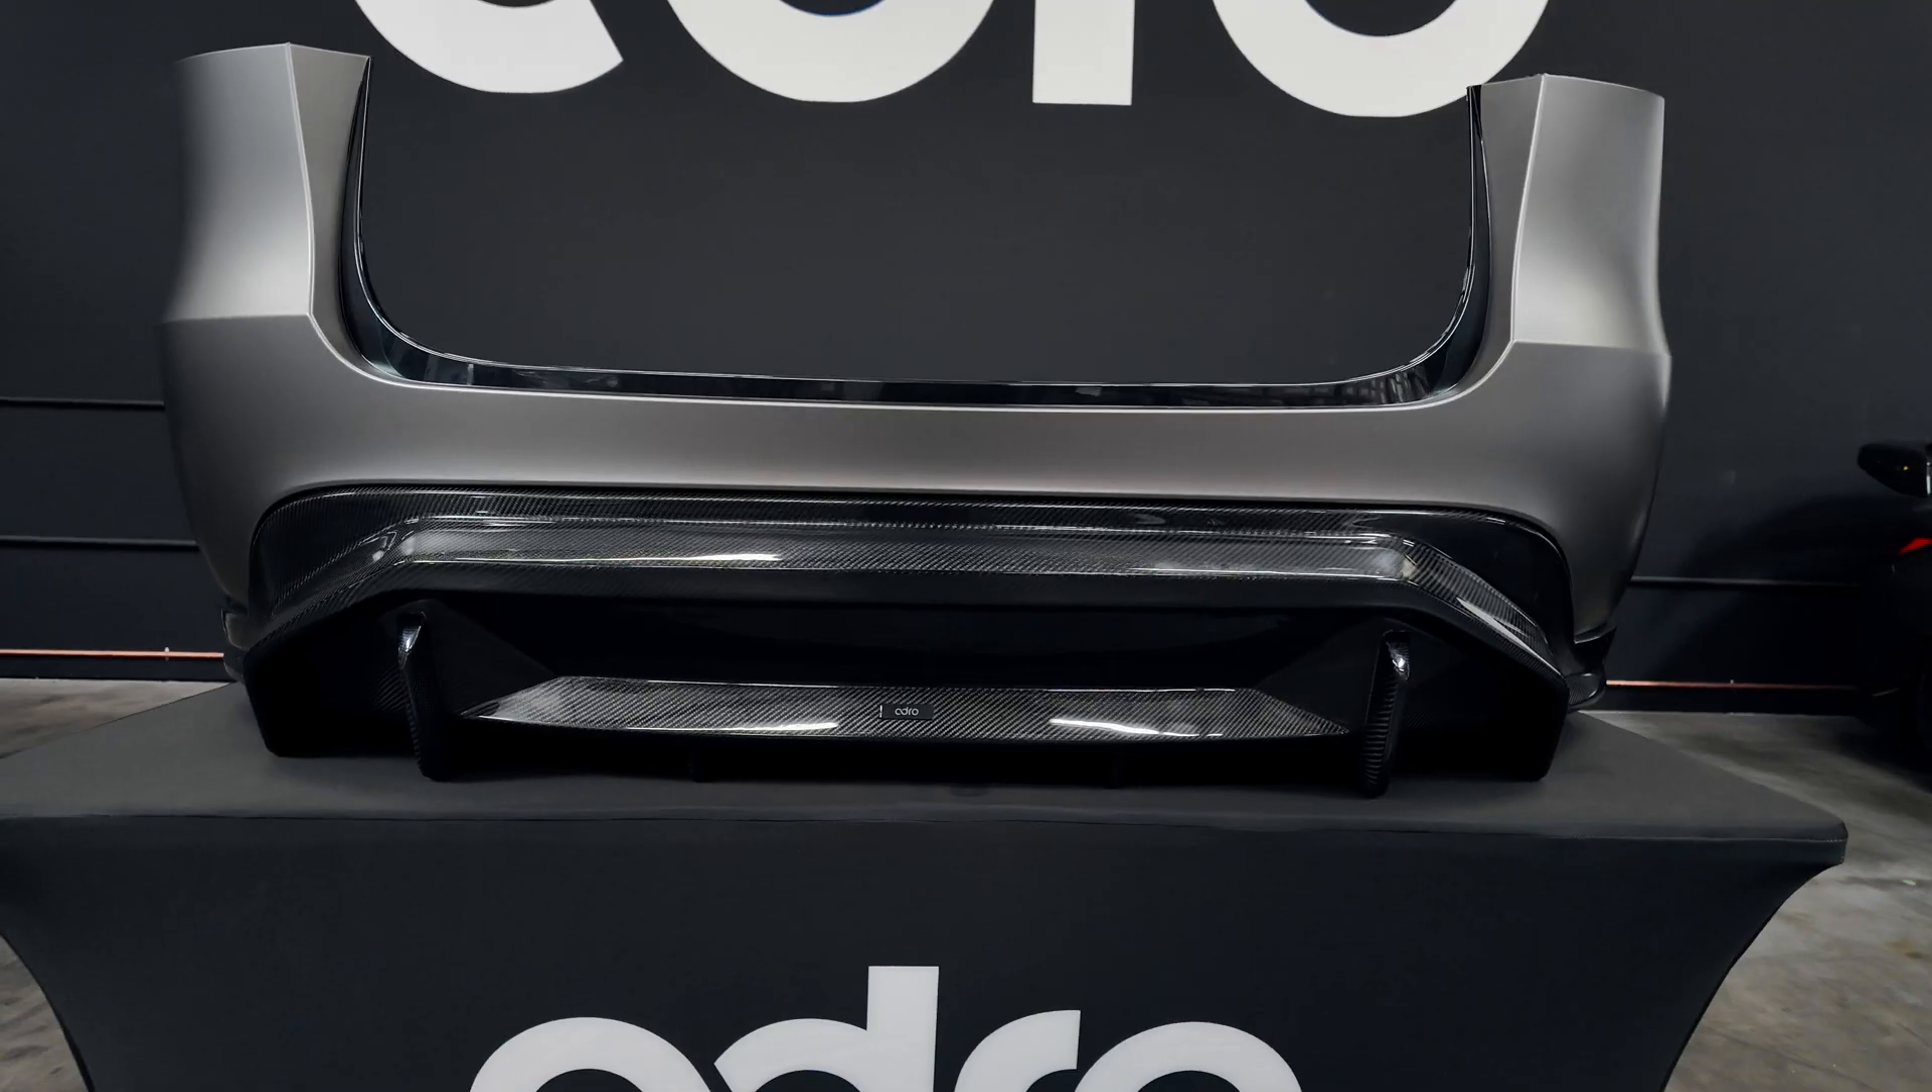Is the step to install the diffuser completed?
Yes.